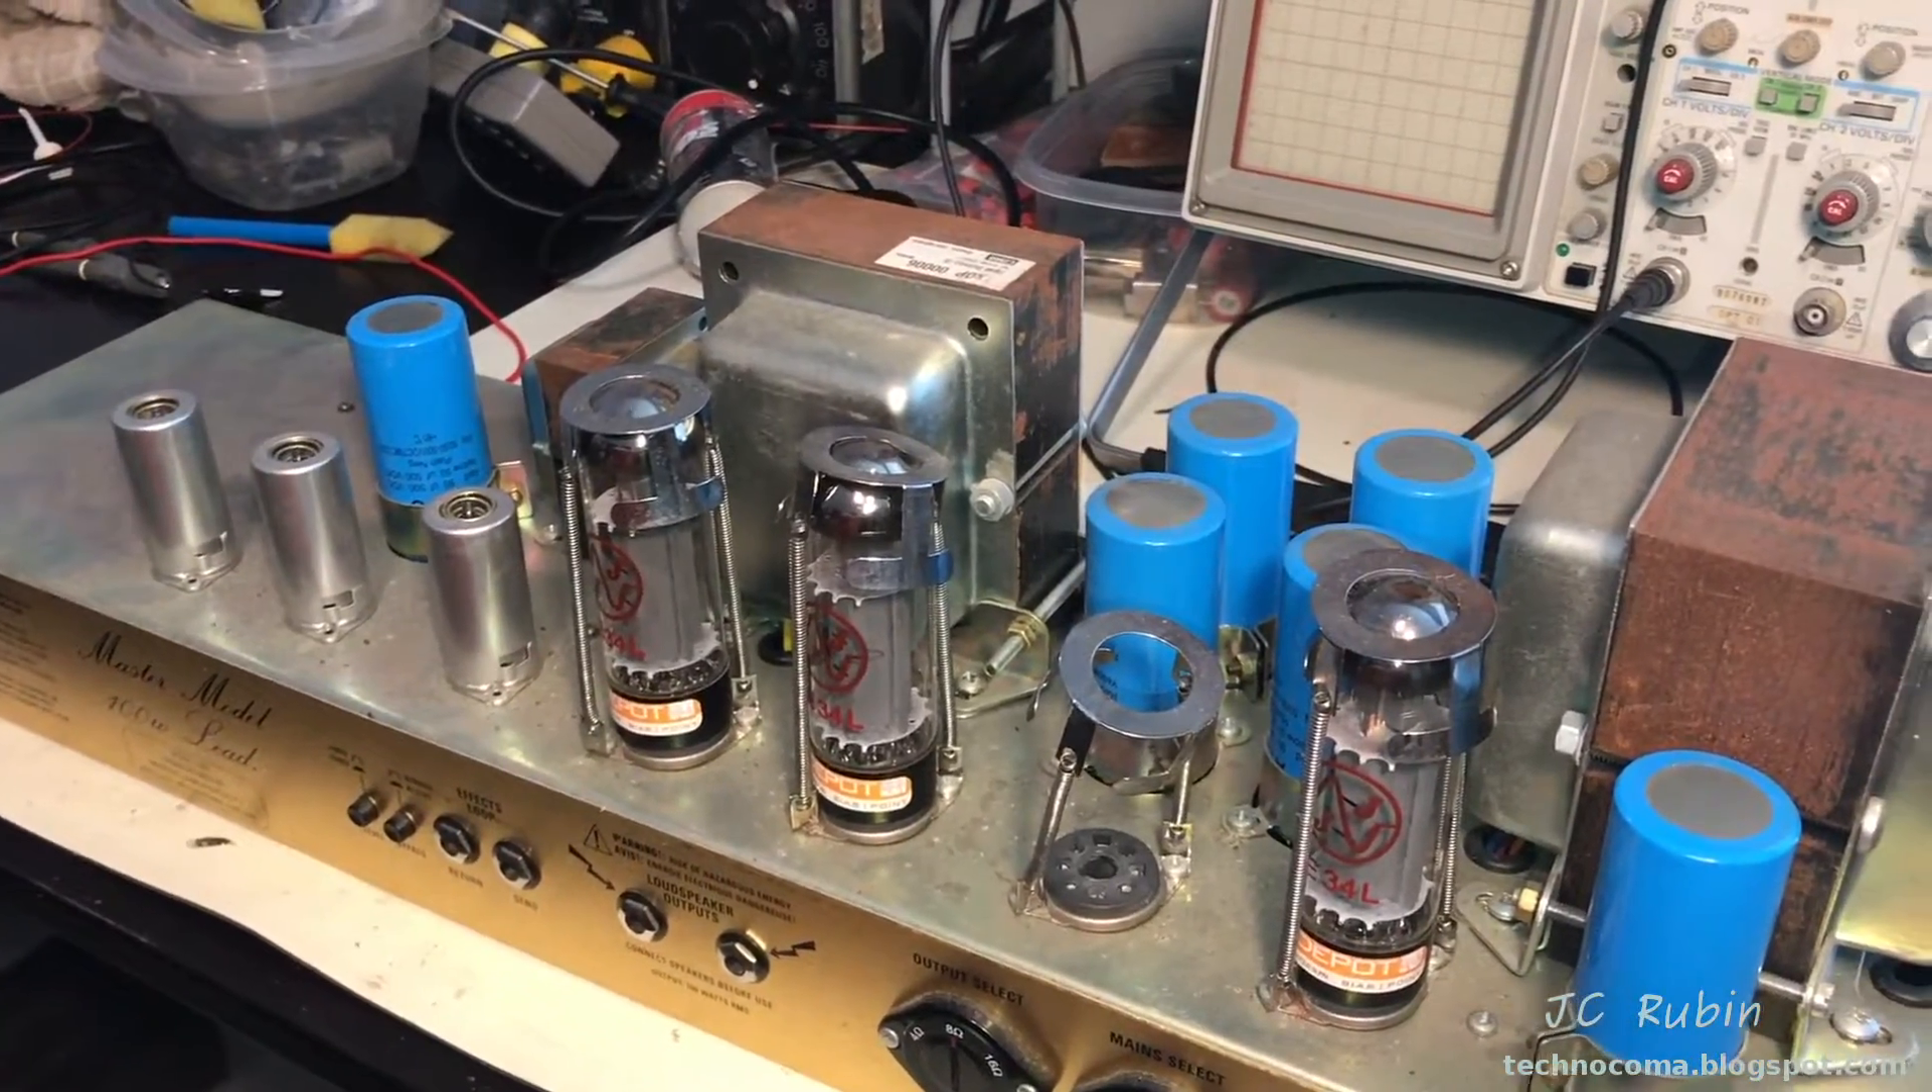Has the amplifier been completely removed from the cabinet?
Yes.